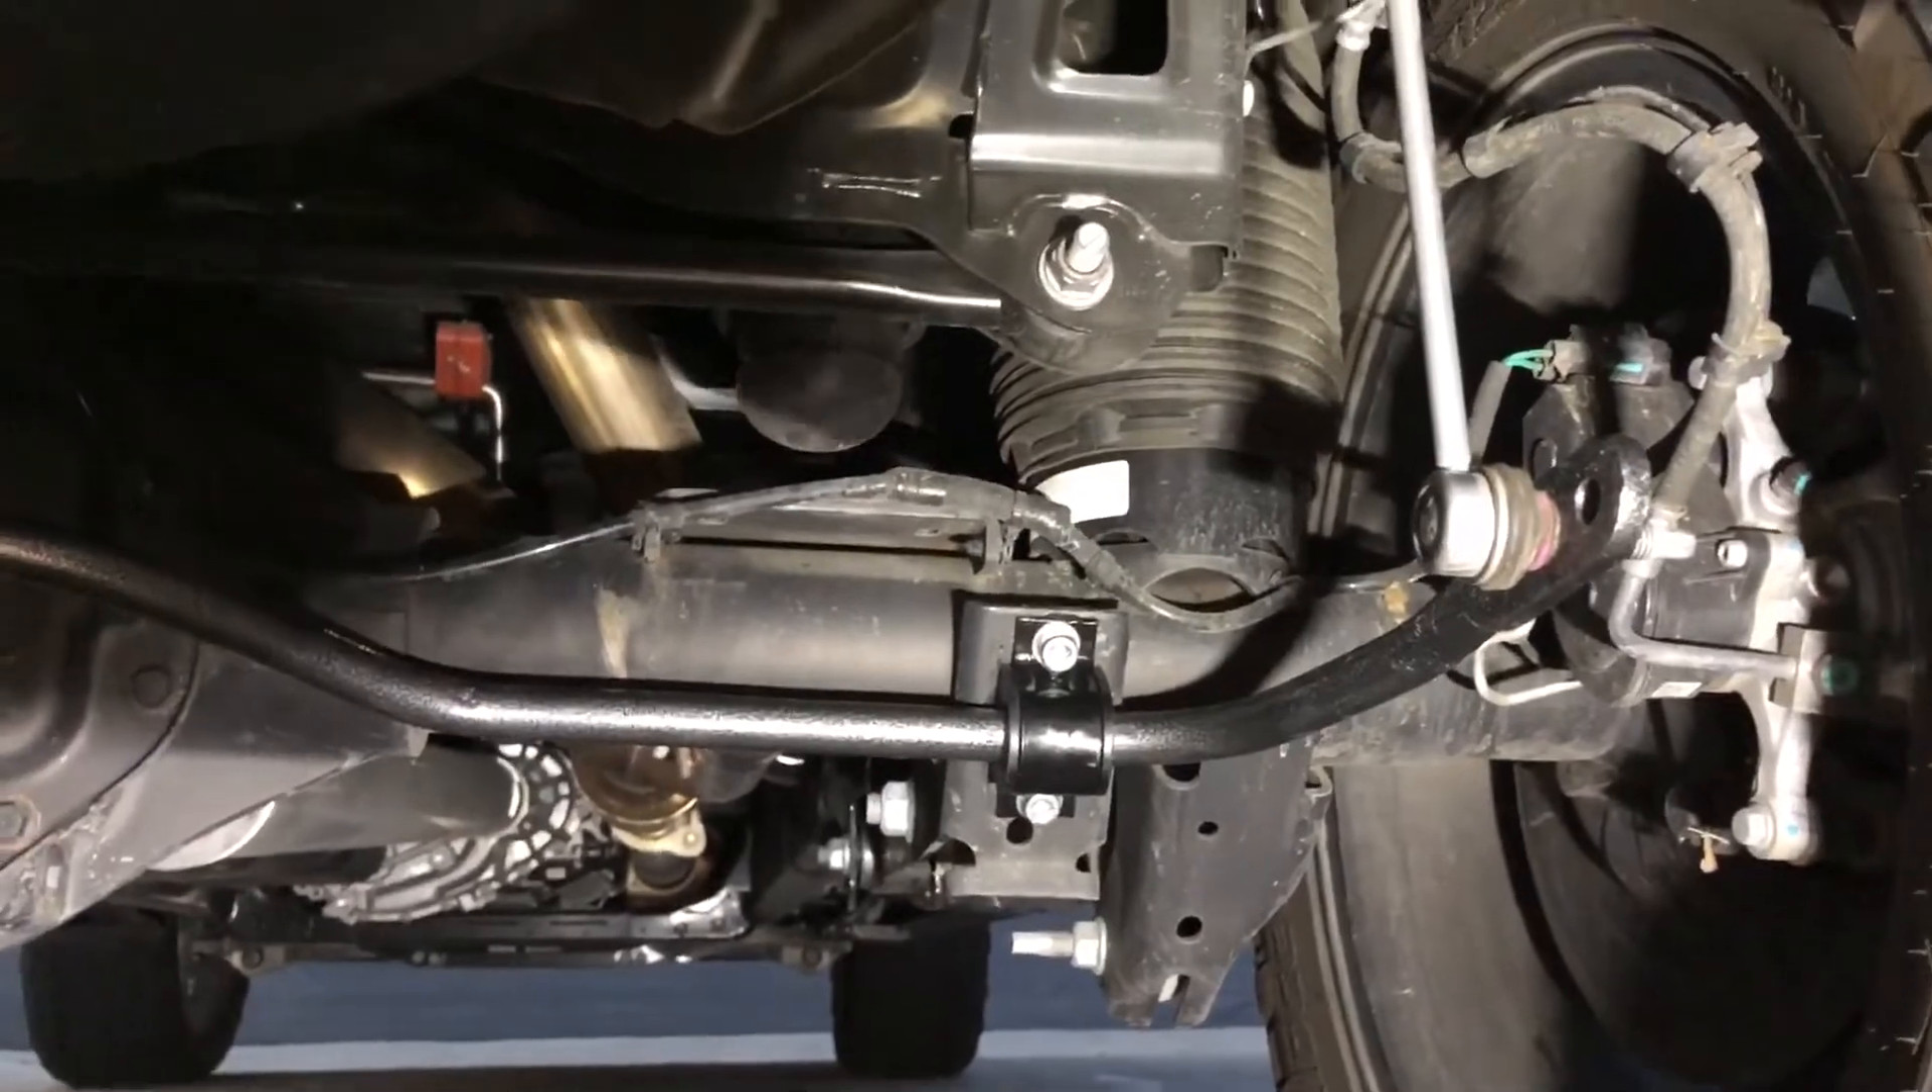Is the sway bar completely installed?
Yes.